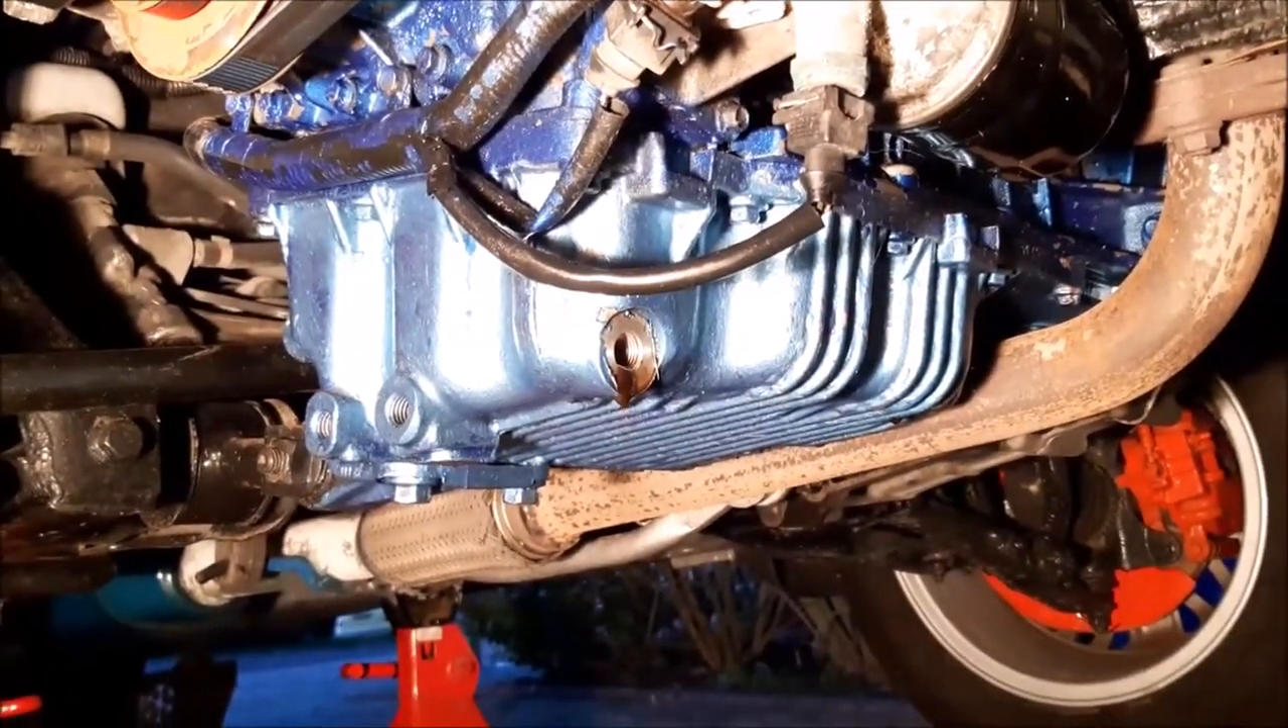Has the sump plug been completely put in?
No.